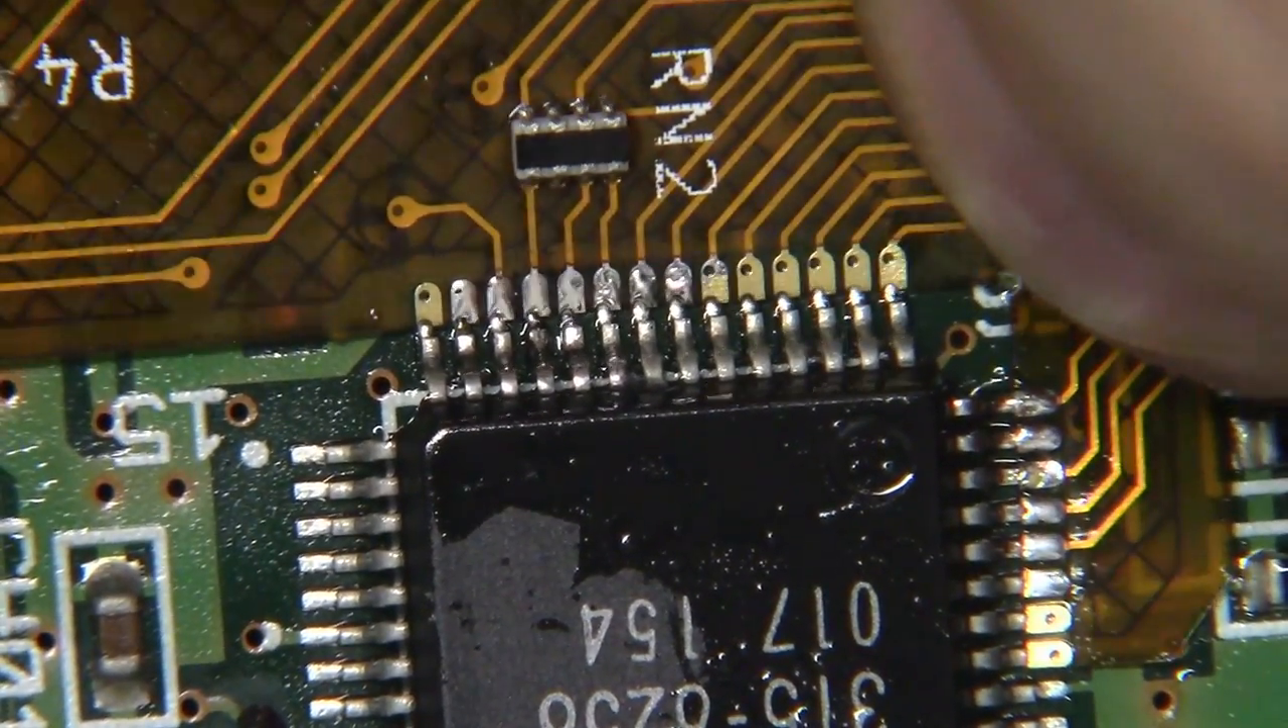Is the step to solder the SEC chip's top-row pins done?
No.